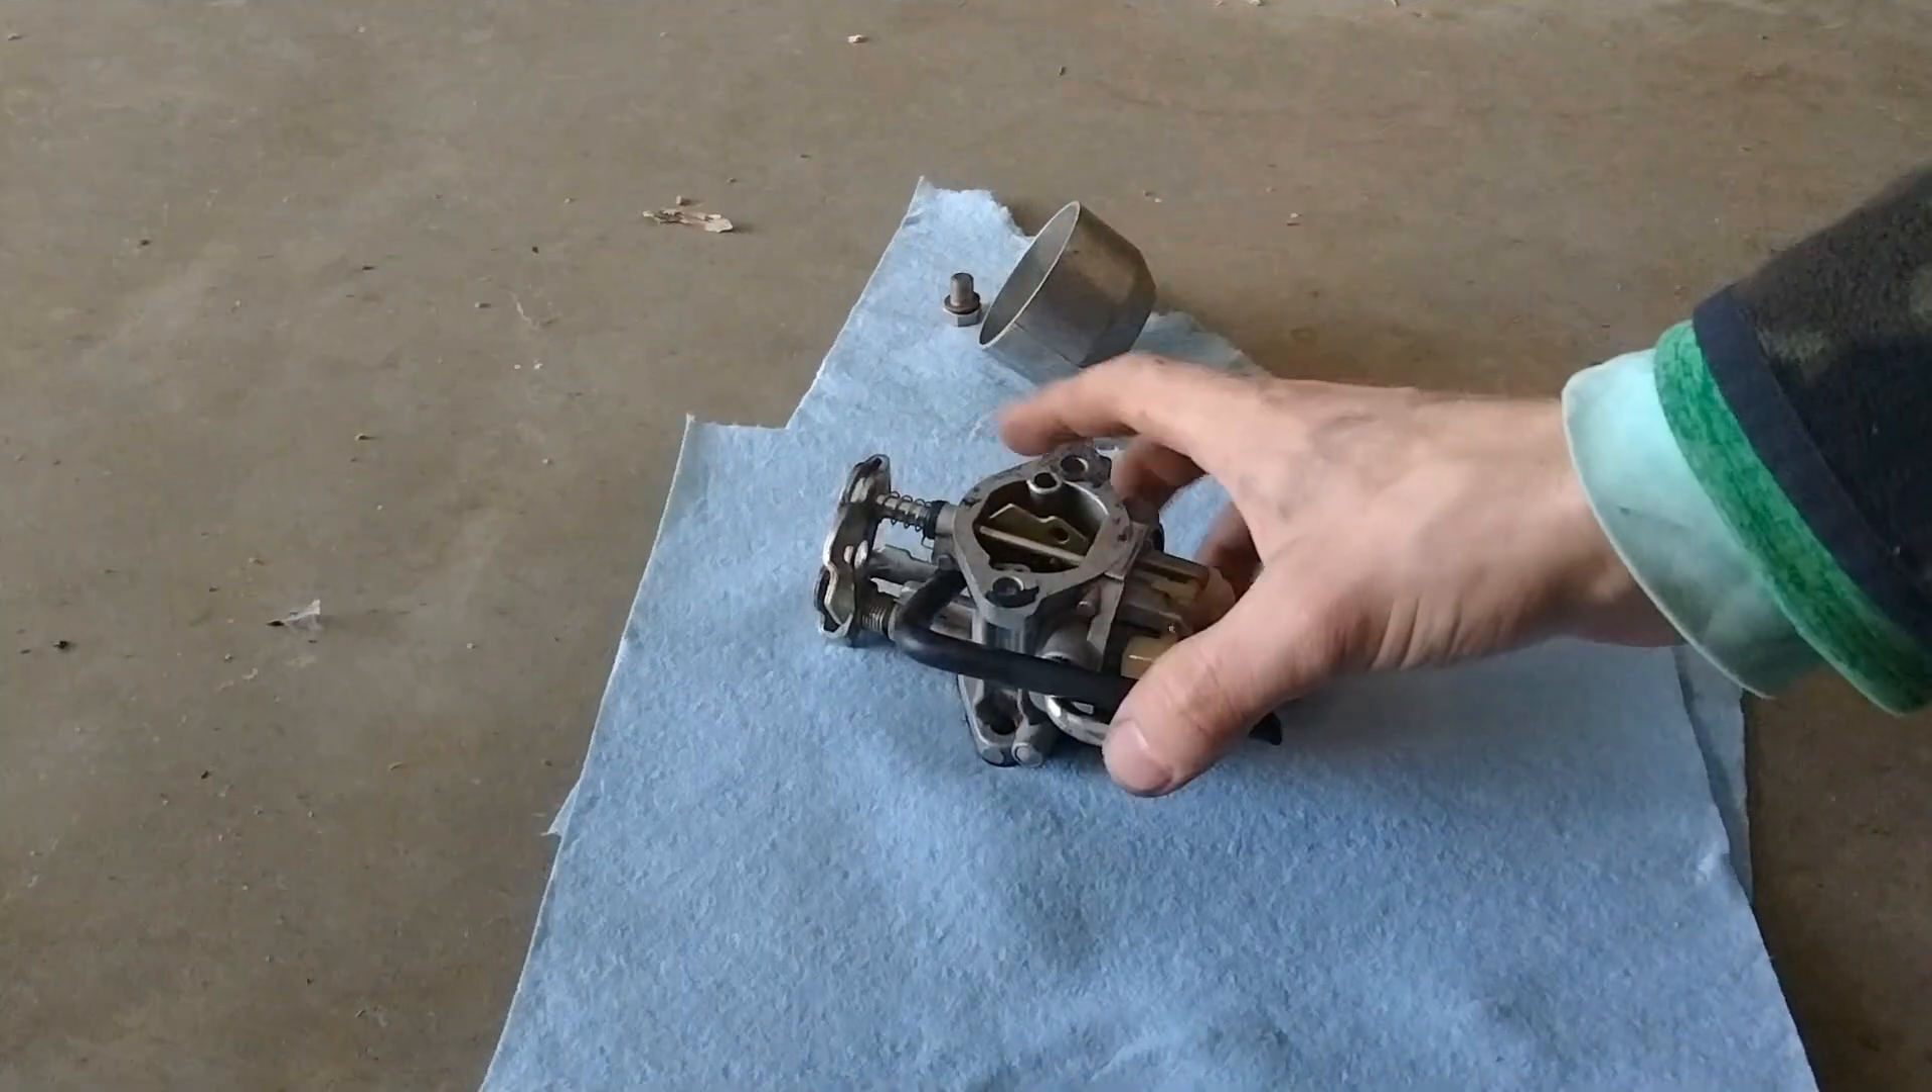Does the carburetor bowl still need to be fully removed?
No.